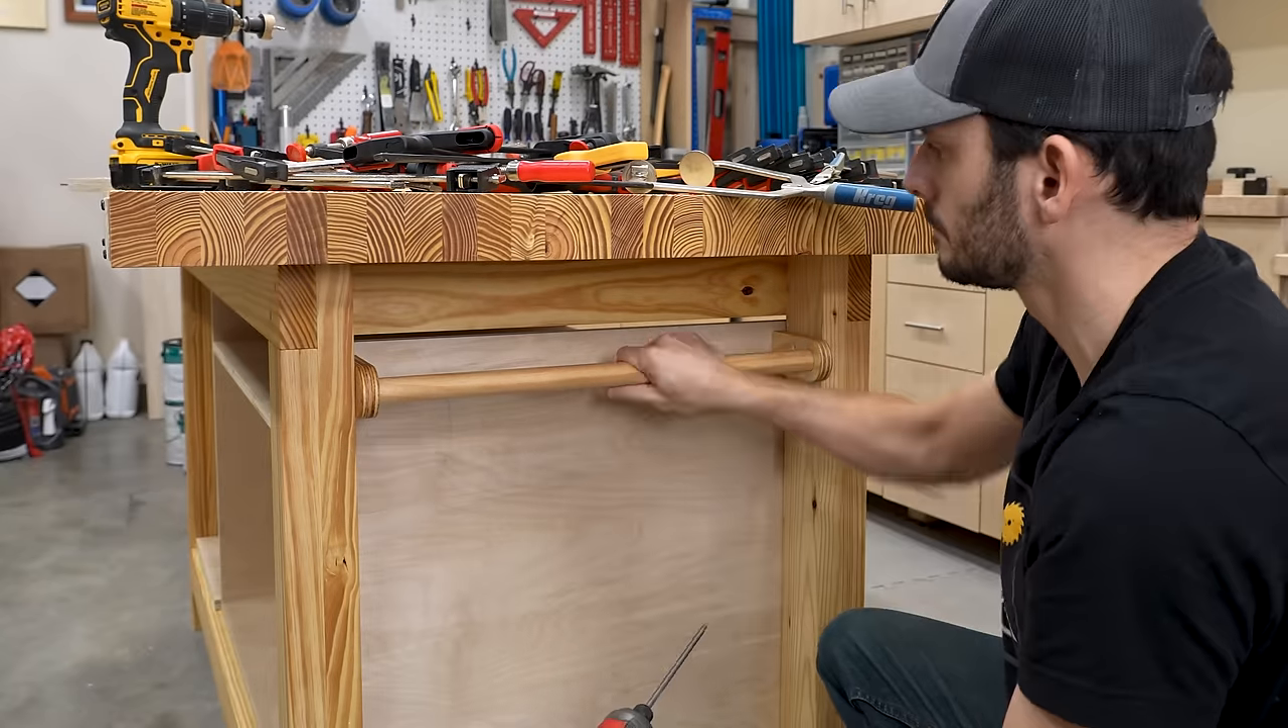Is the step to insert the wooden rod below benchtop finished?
Yes.